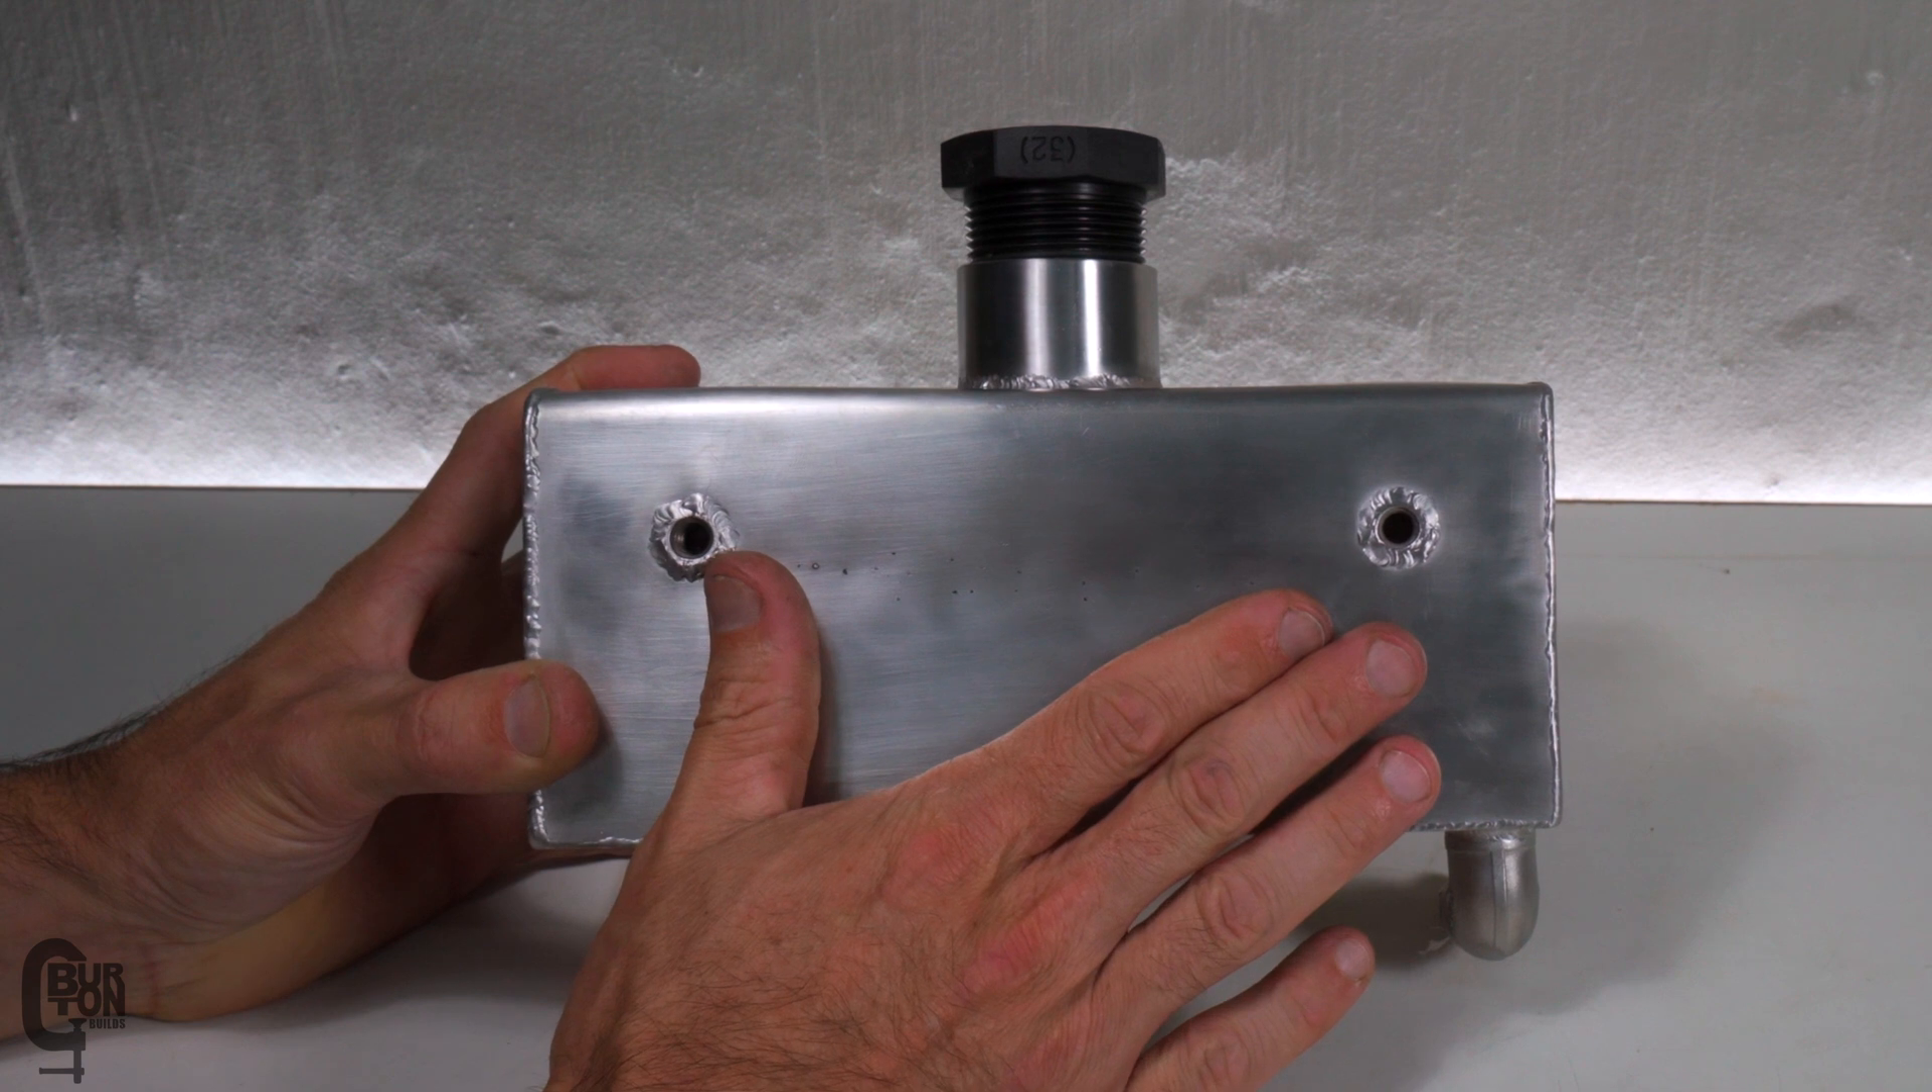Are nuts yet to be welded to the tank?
No.